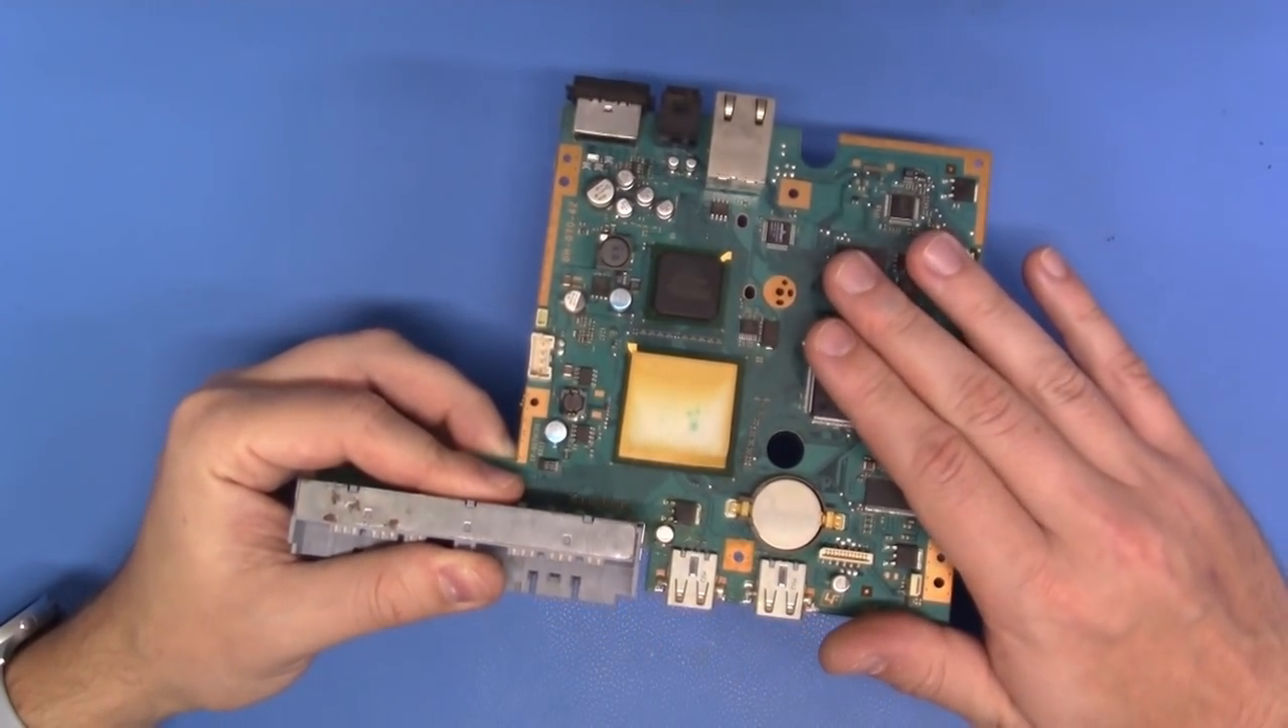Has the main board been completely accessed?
Yes.